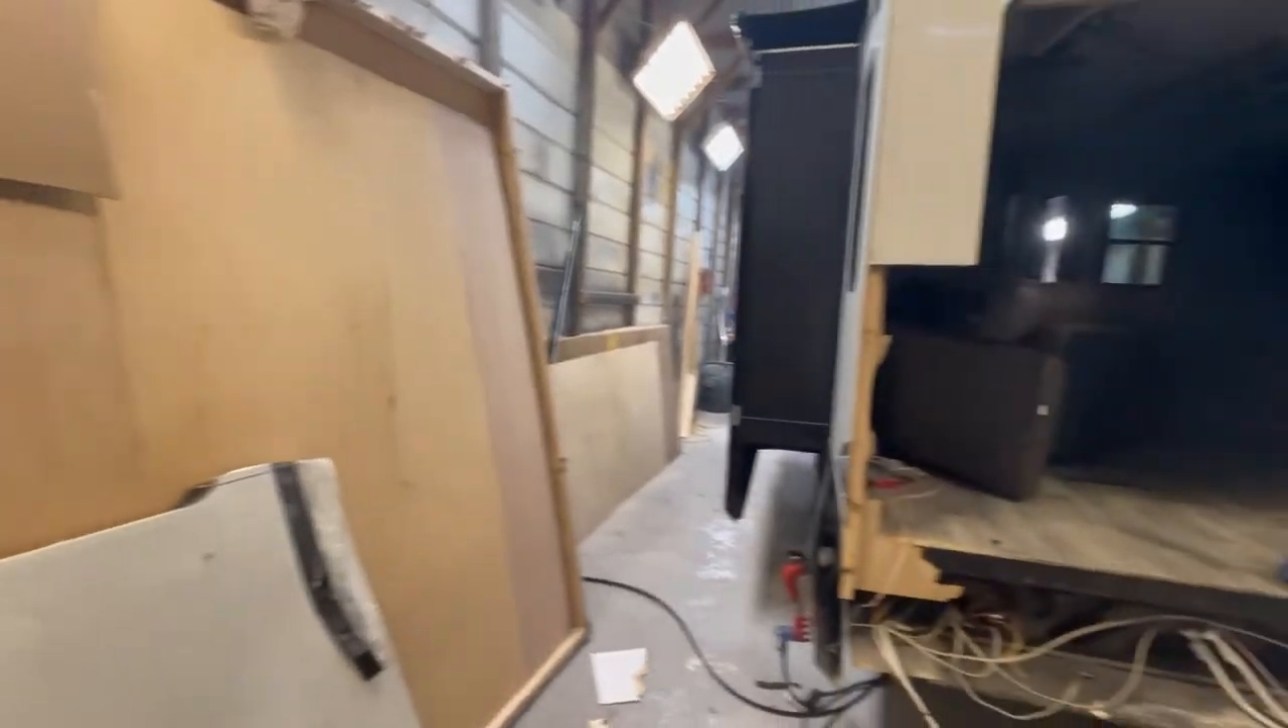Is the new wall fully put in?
No.